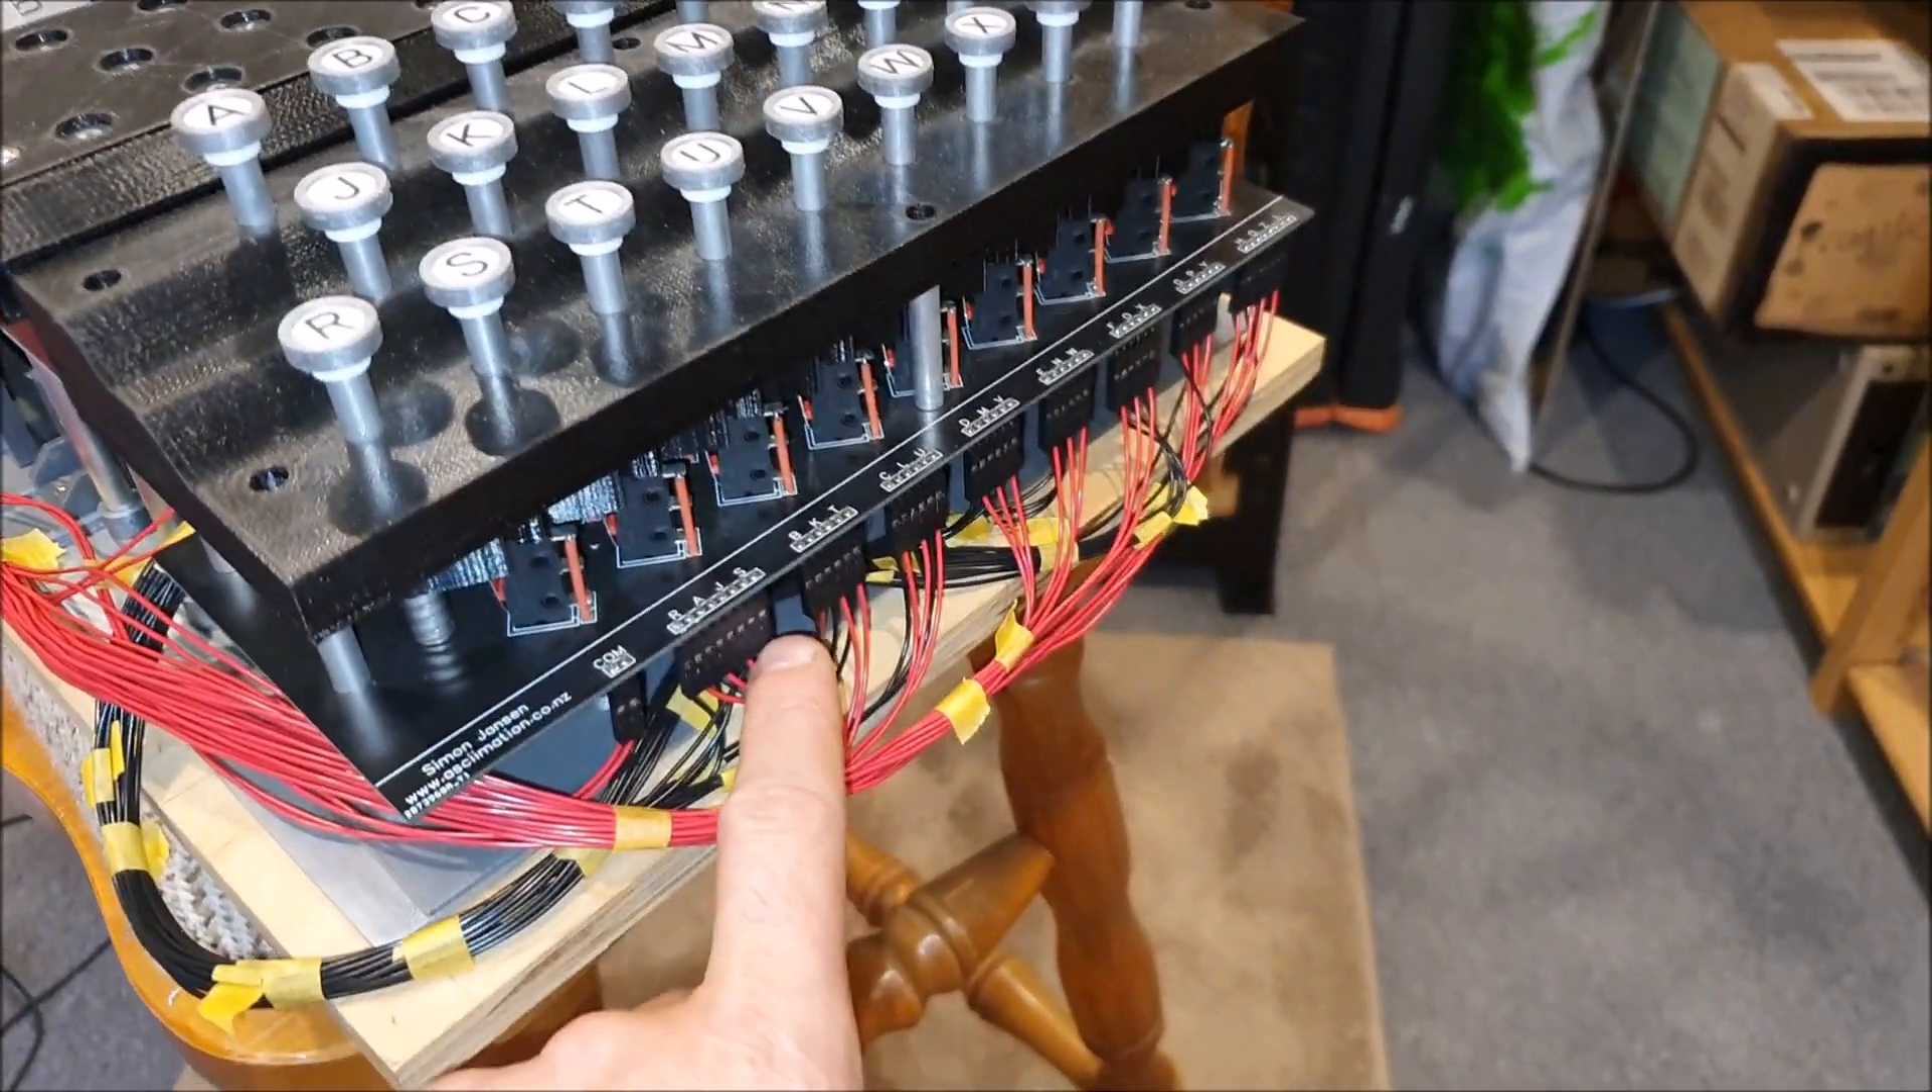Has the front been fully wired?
Yes.